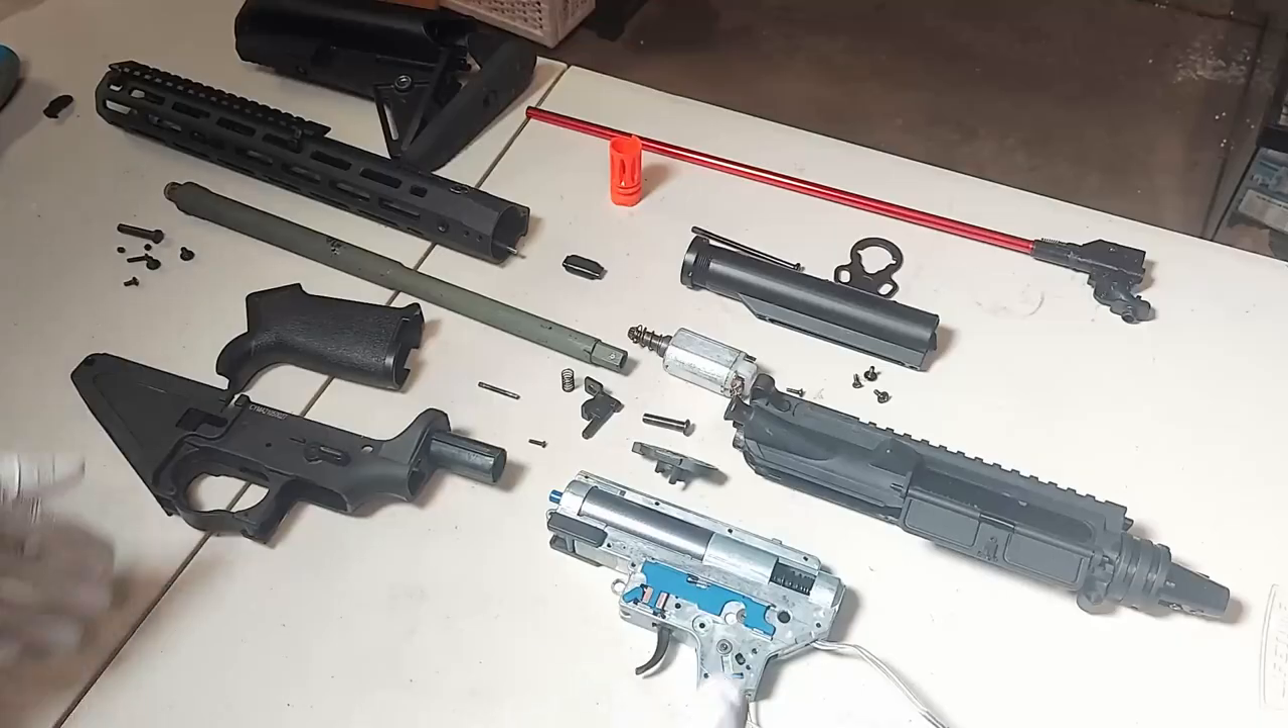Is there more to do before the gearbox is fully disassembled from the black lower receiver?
No.